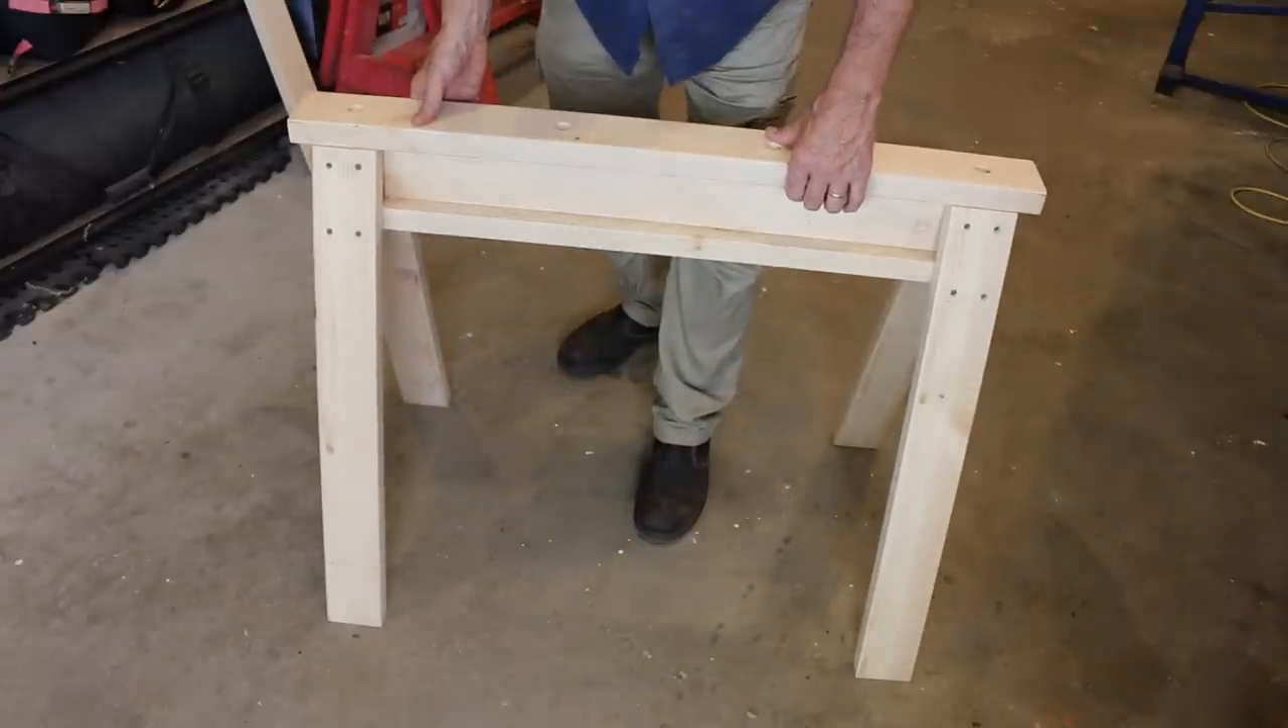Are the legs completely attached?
Yes.